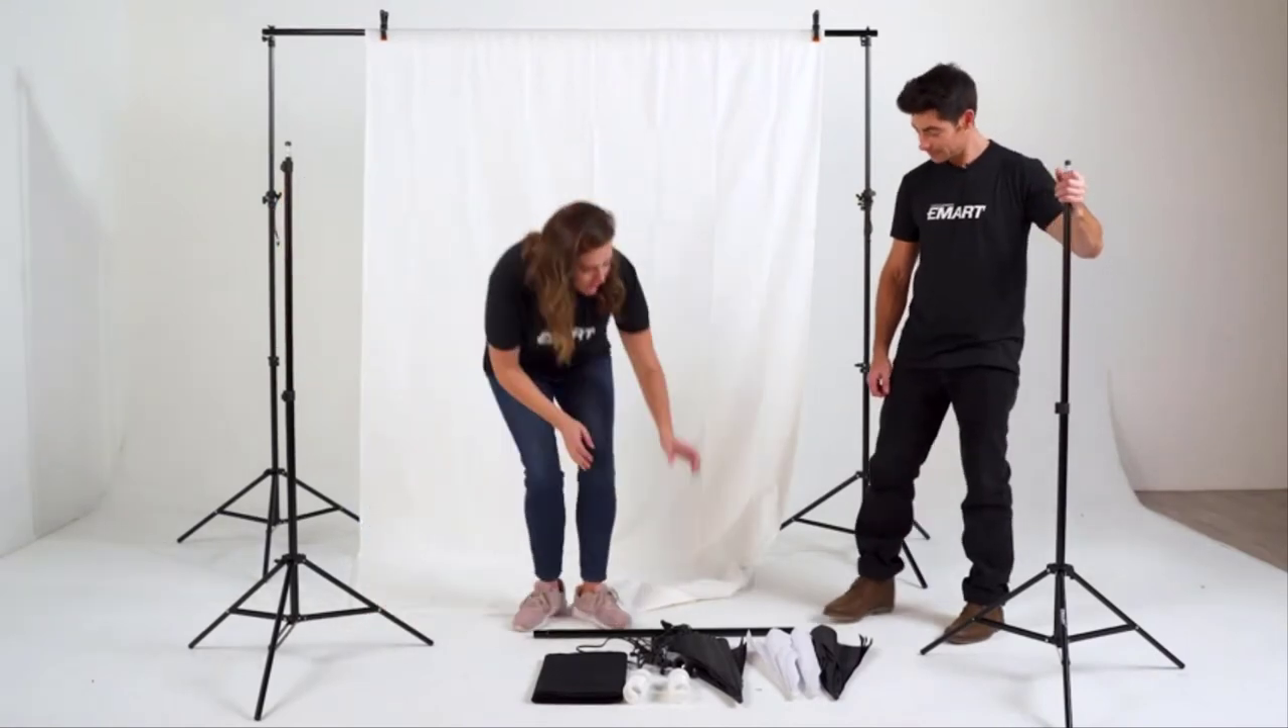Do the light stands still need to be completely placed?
No.